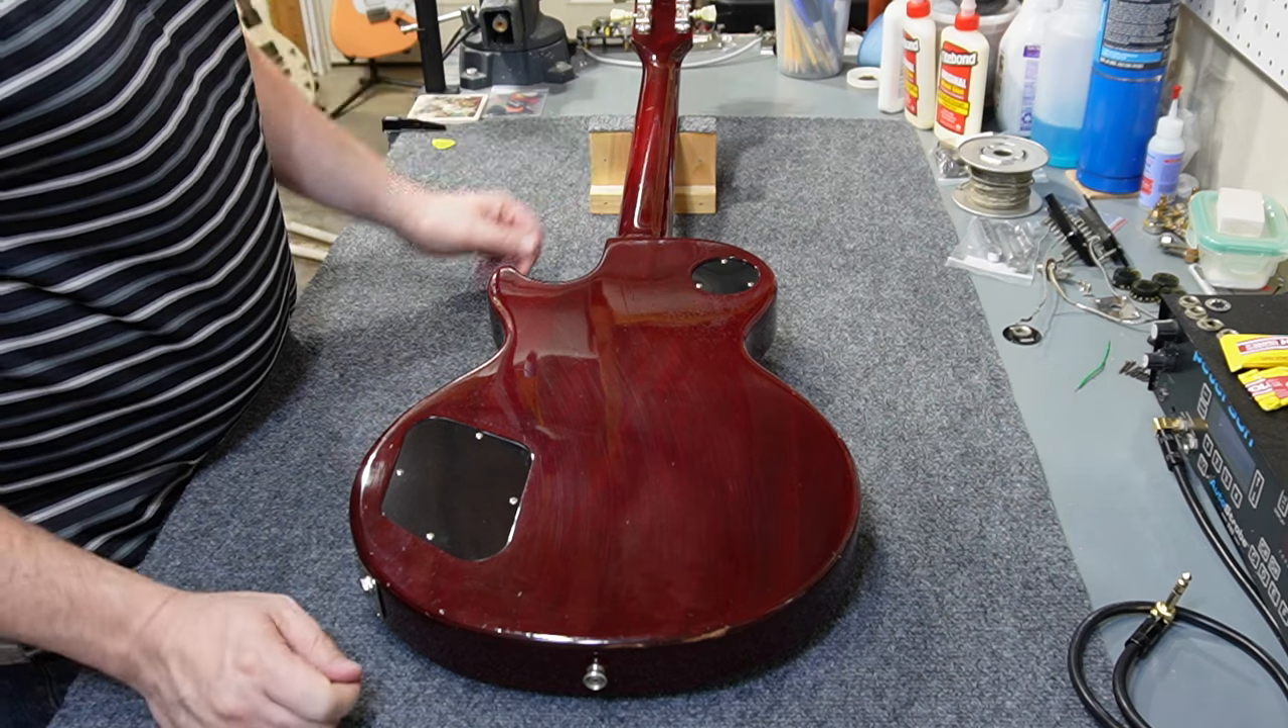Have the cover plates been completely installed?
Yes.